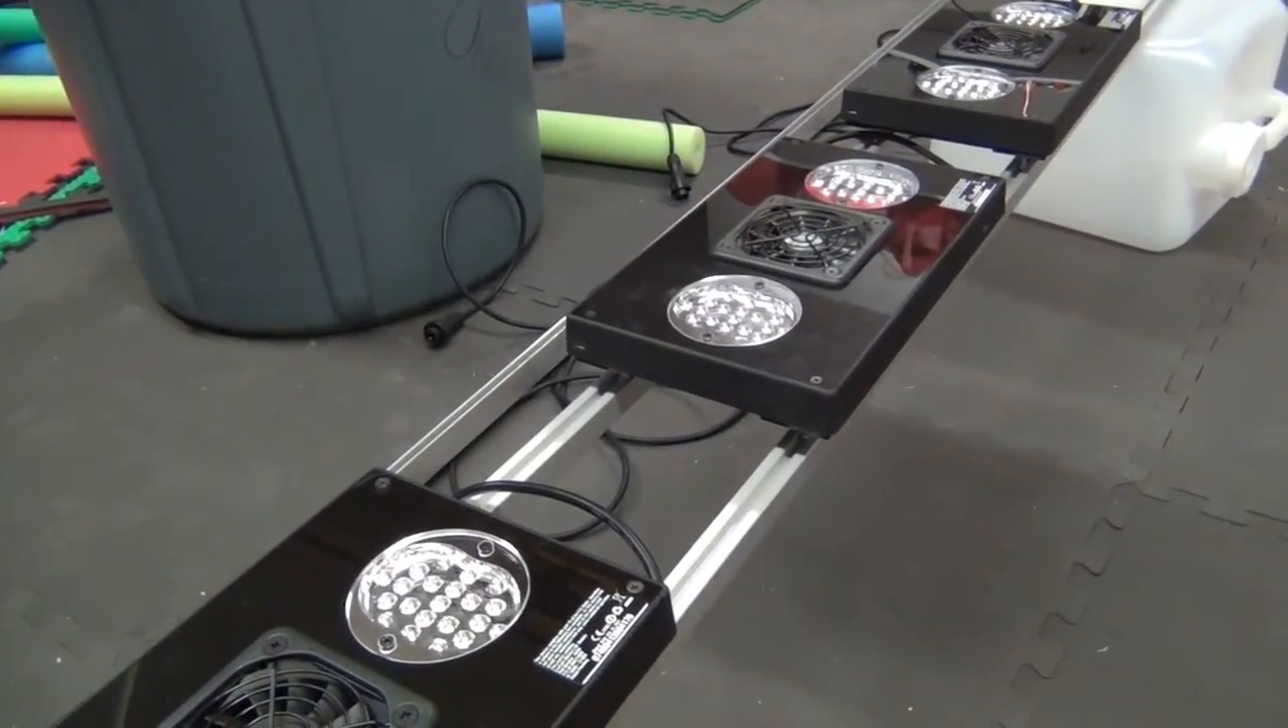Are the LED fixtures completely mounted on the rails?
Yes.